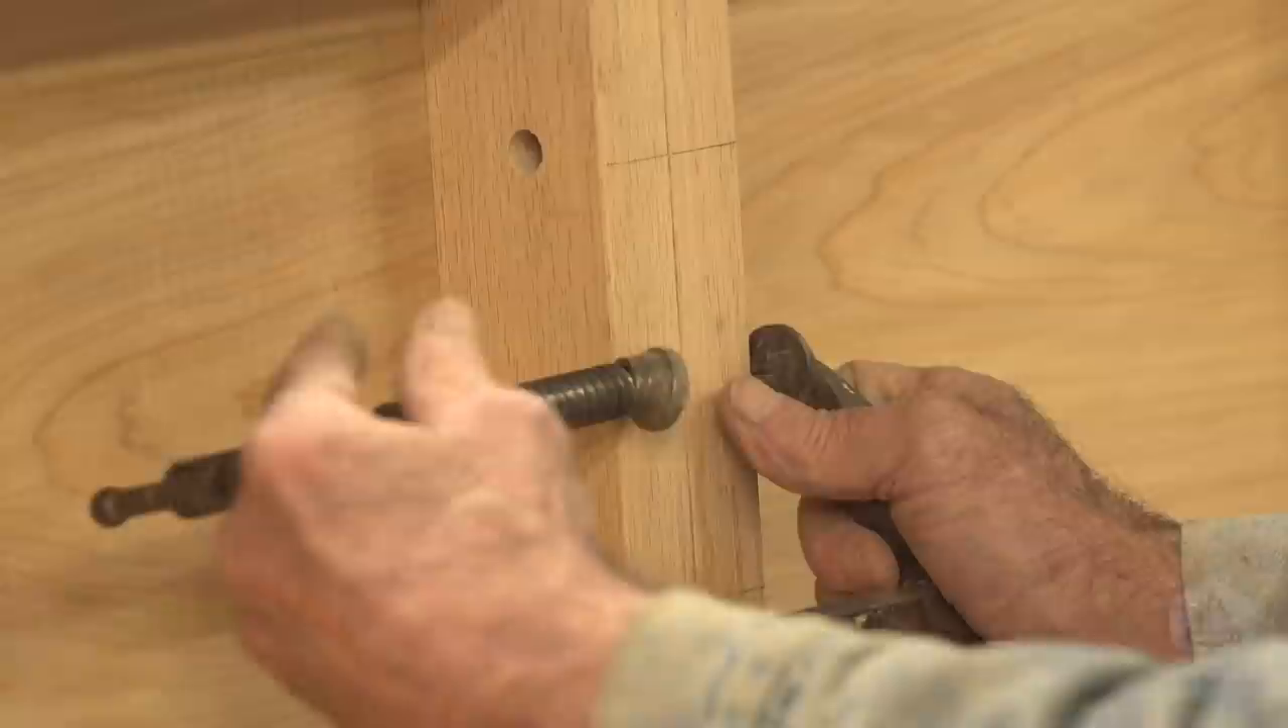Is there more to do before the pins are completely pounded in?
Yes.